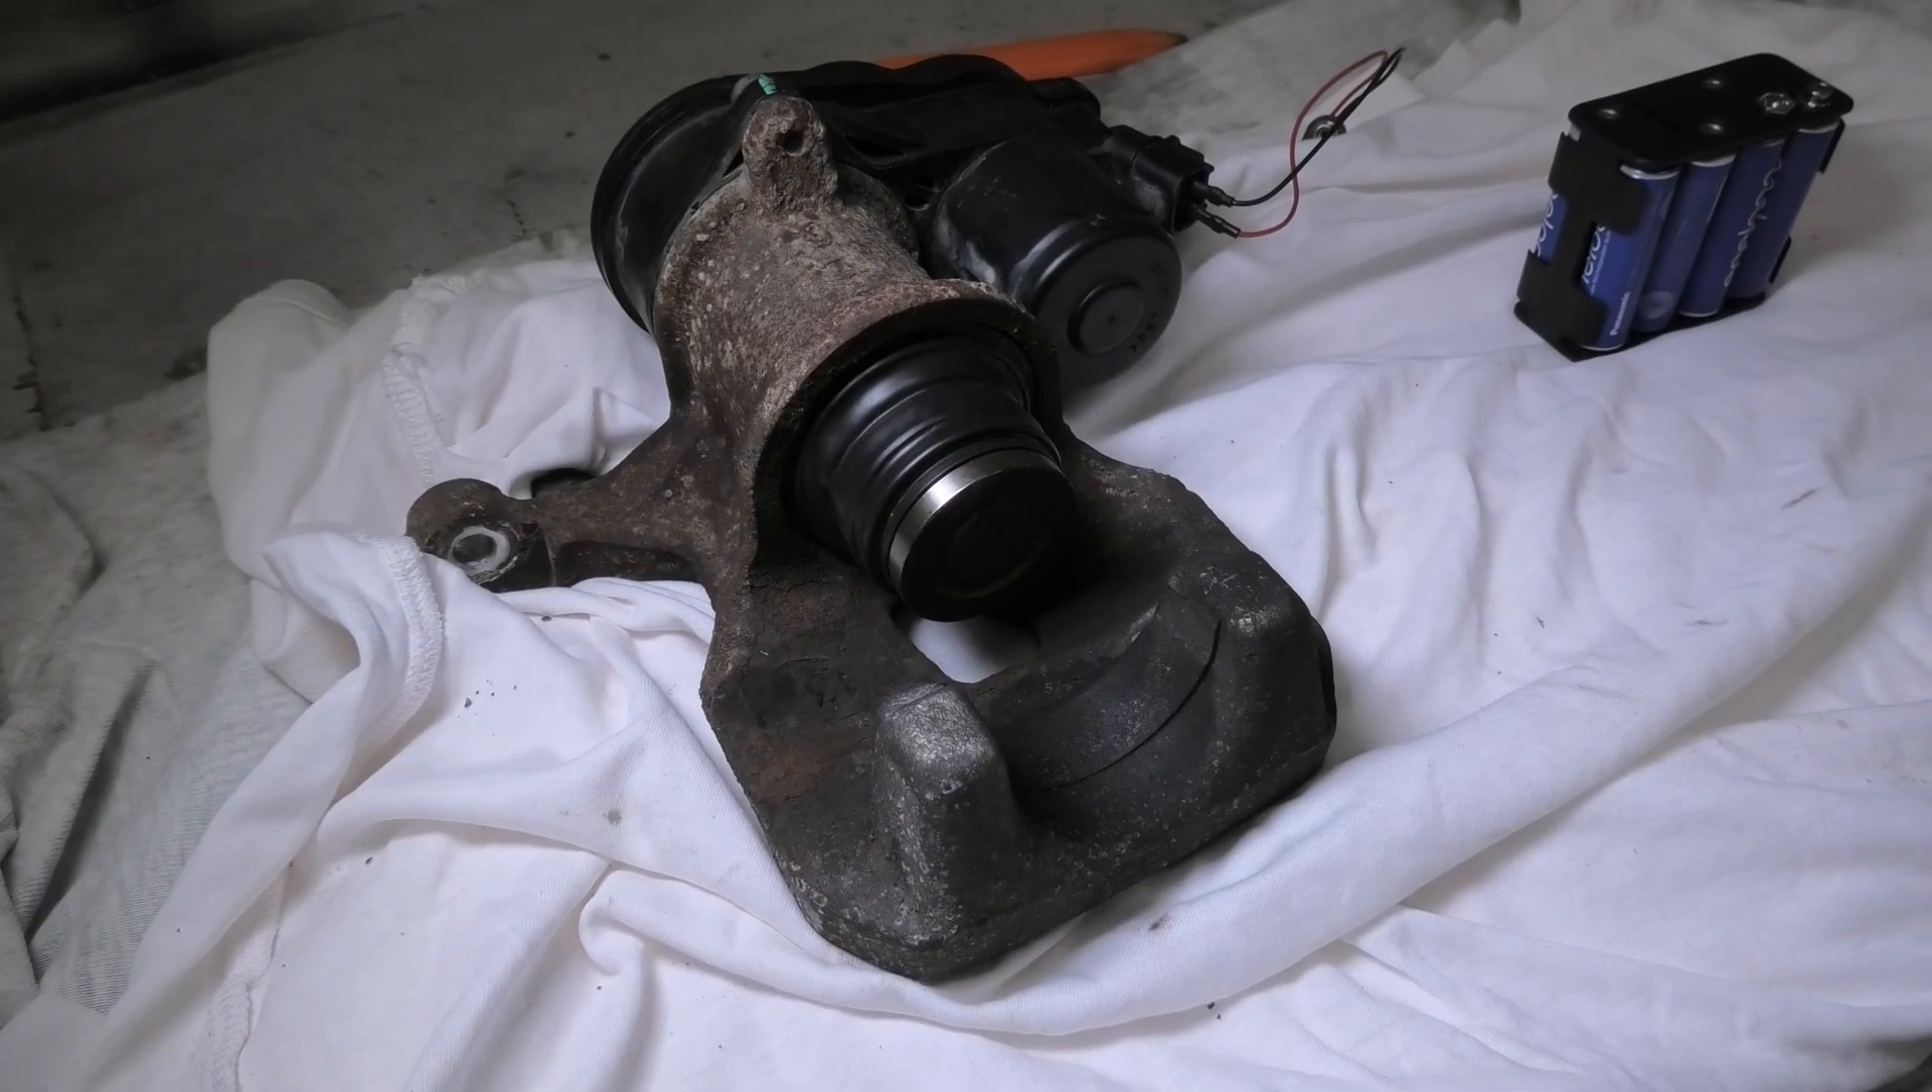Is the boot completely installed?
Yes.